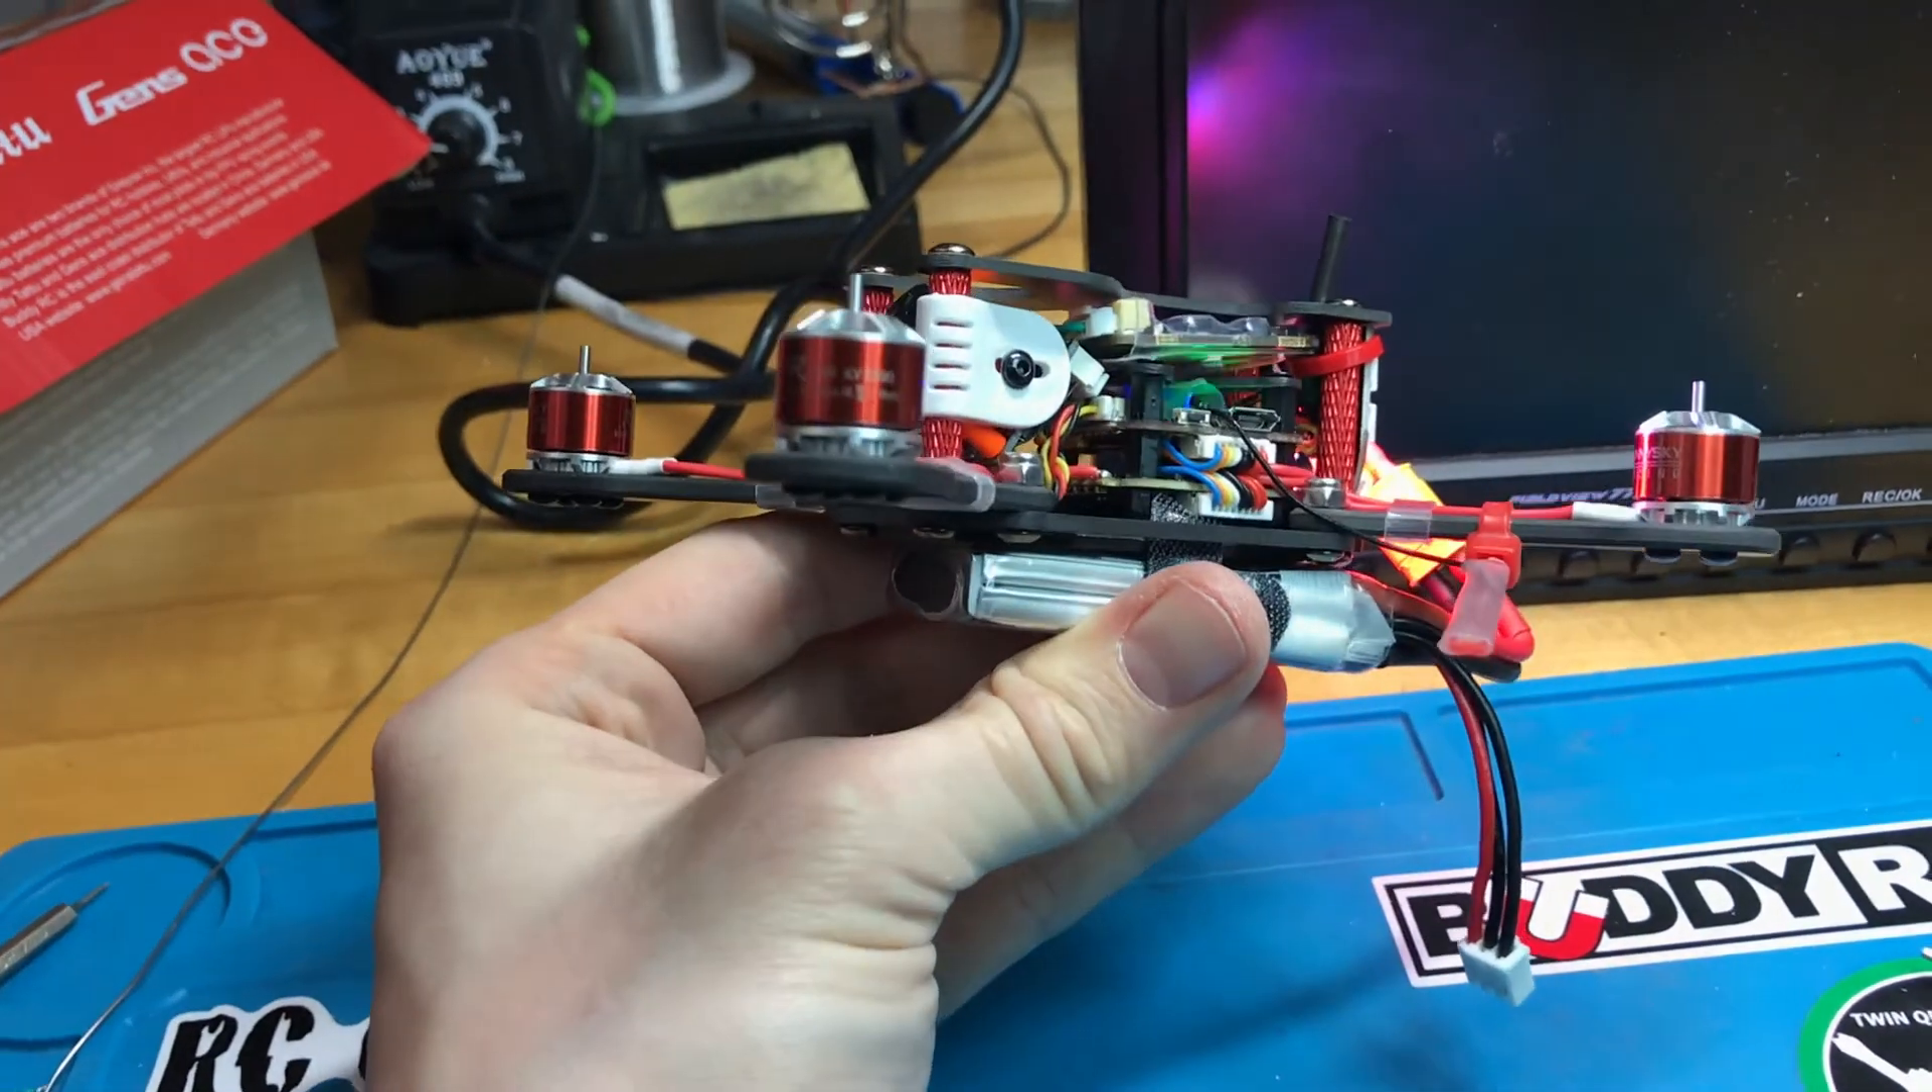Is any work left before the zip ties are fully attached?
No.